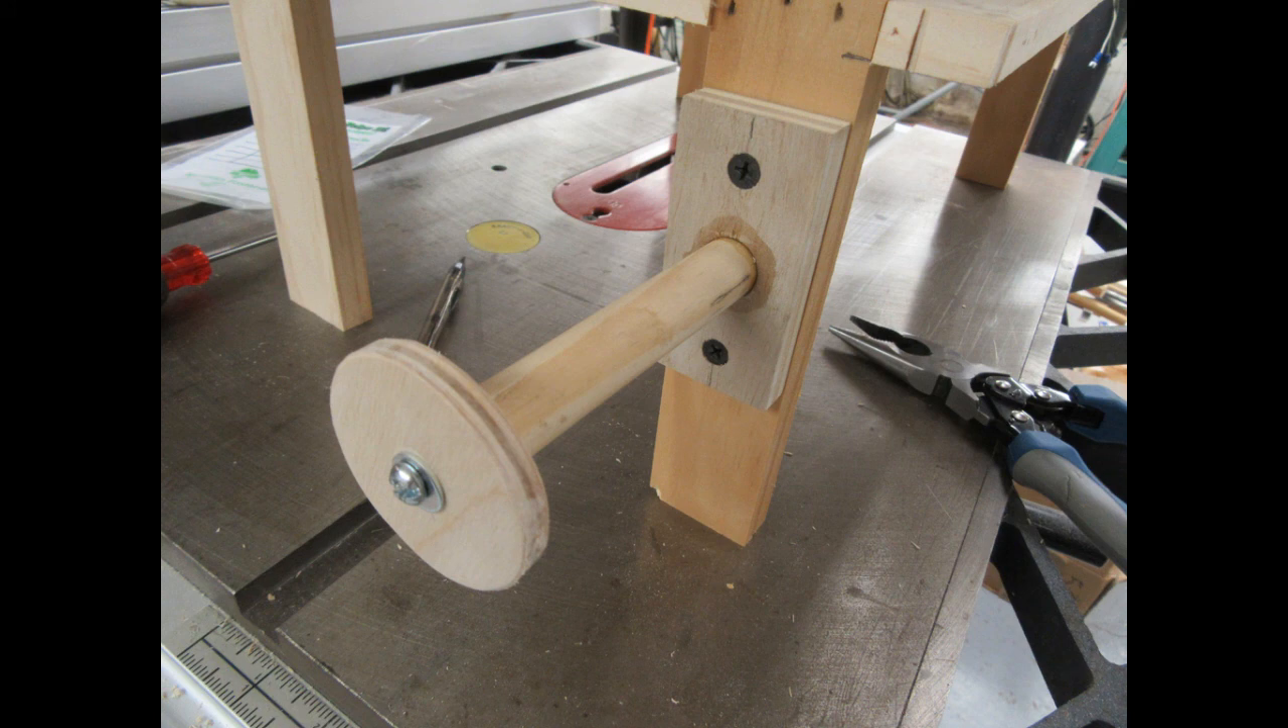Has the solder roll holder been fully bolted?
Yes.